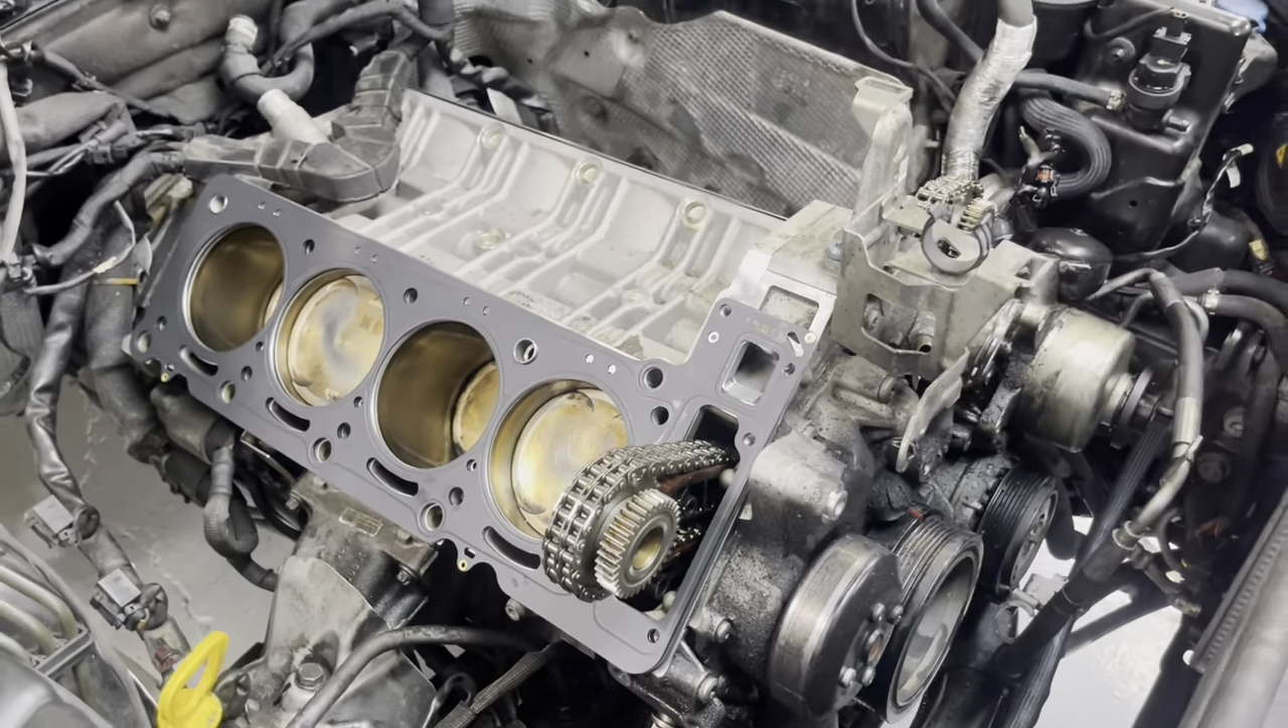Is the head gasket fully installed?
Yes.